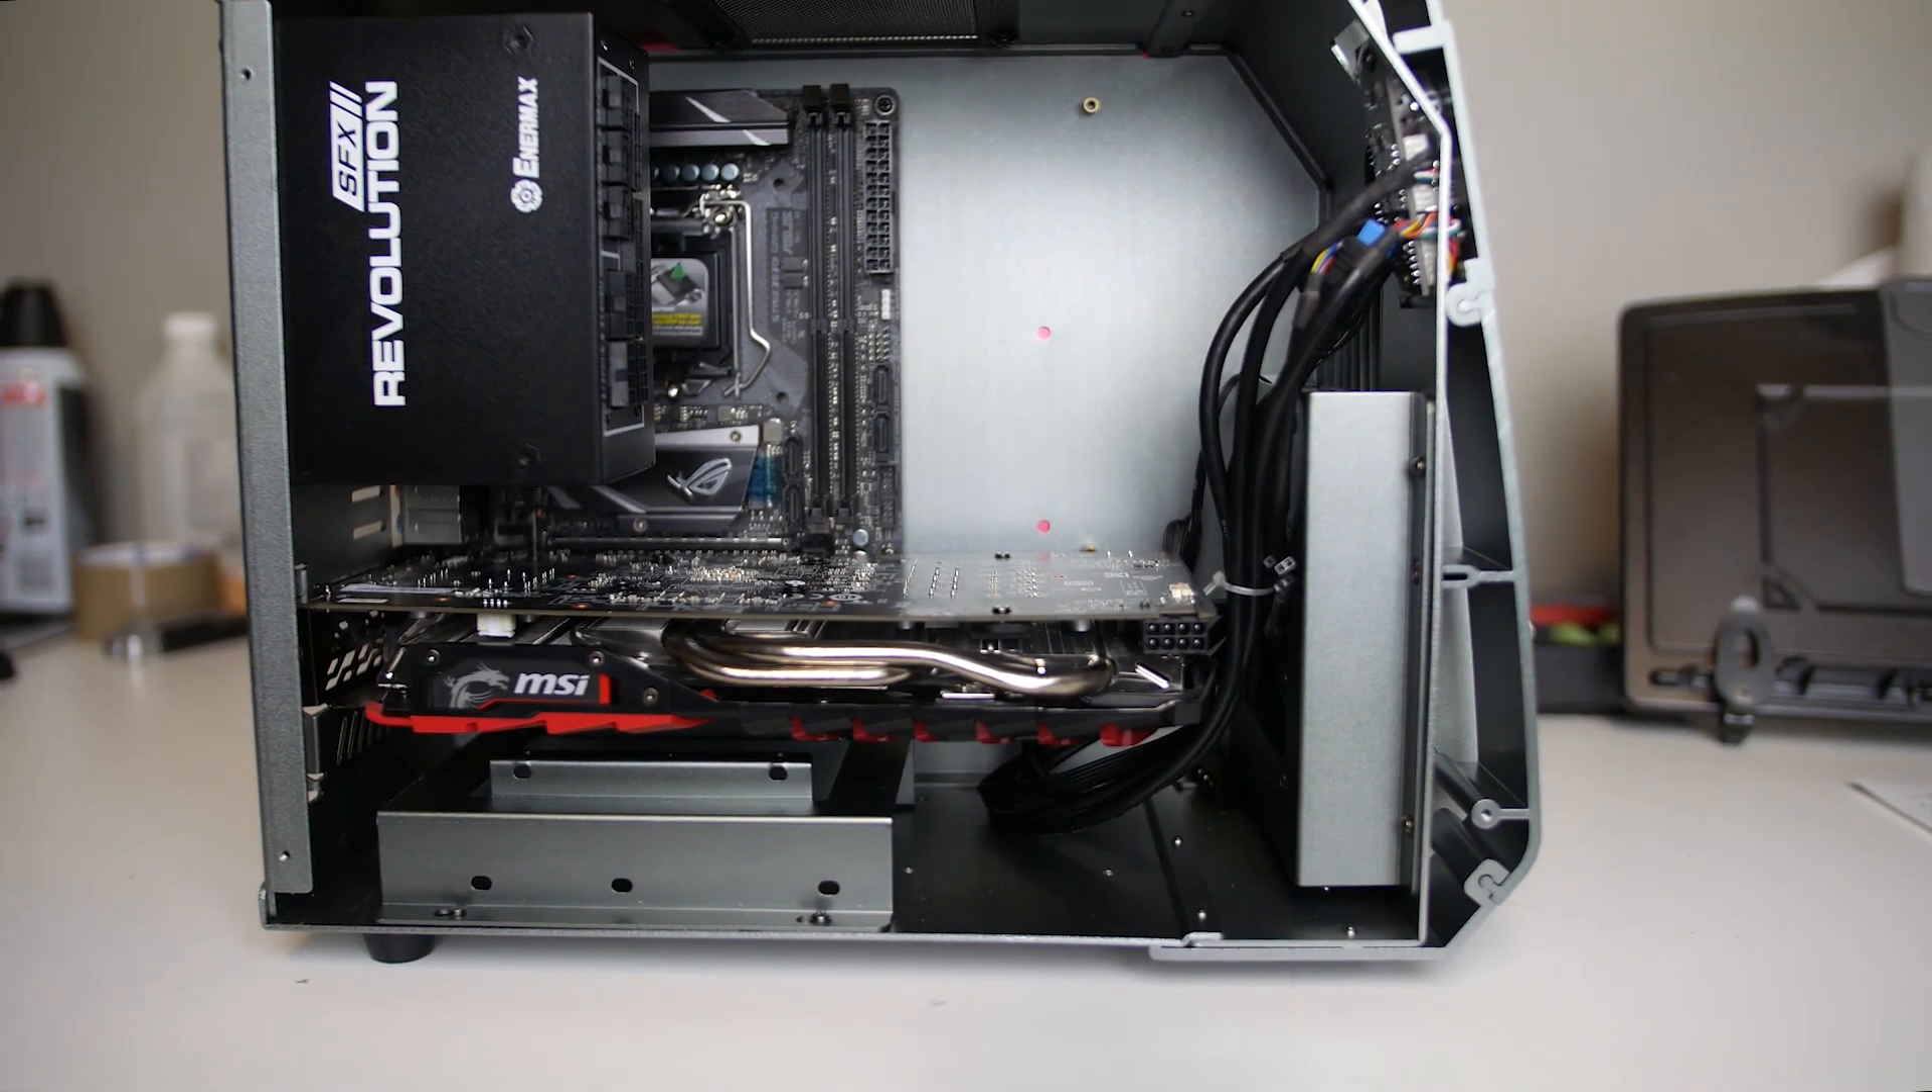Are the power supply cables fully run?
No.